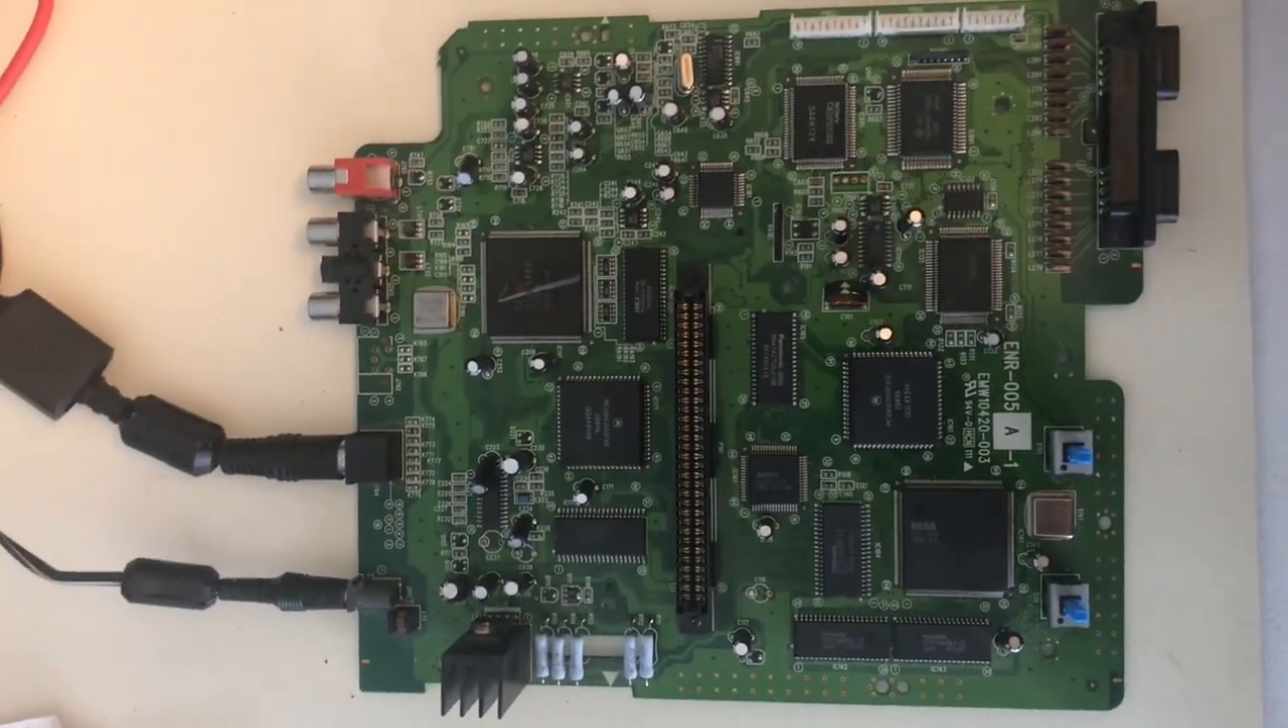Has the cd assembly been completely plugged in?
No.